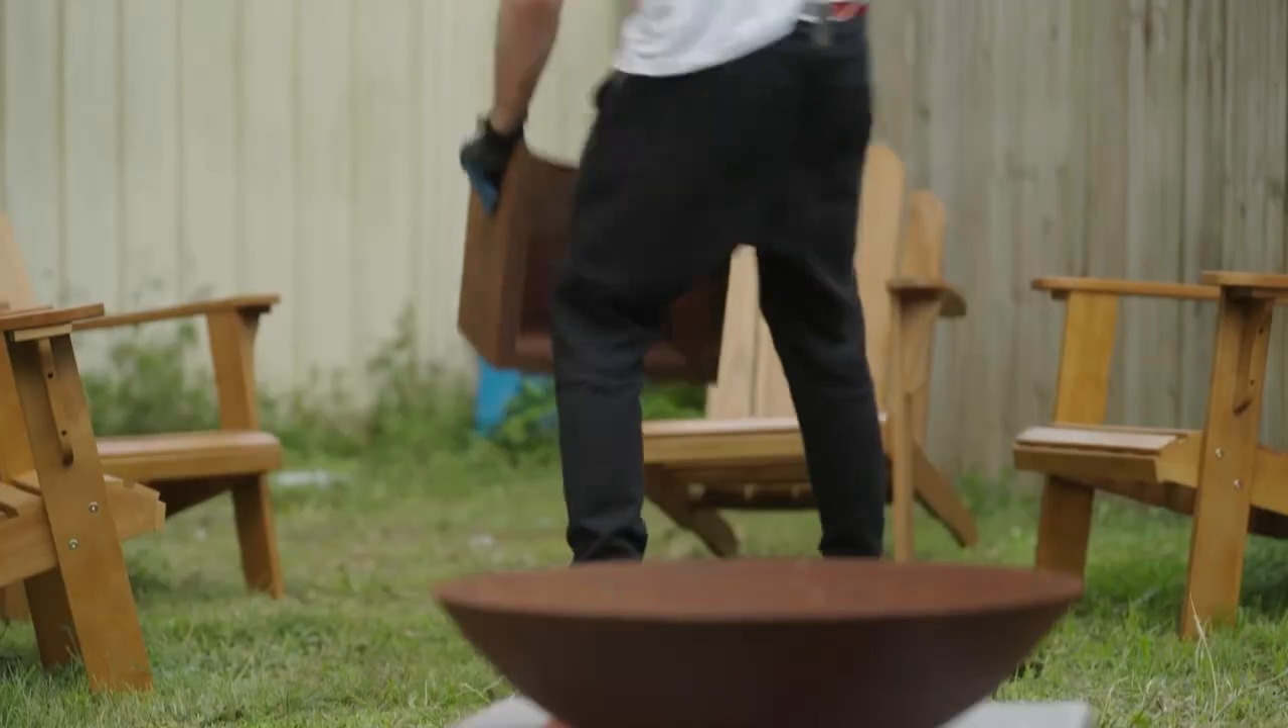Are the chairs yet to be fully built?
No.